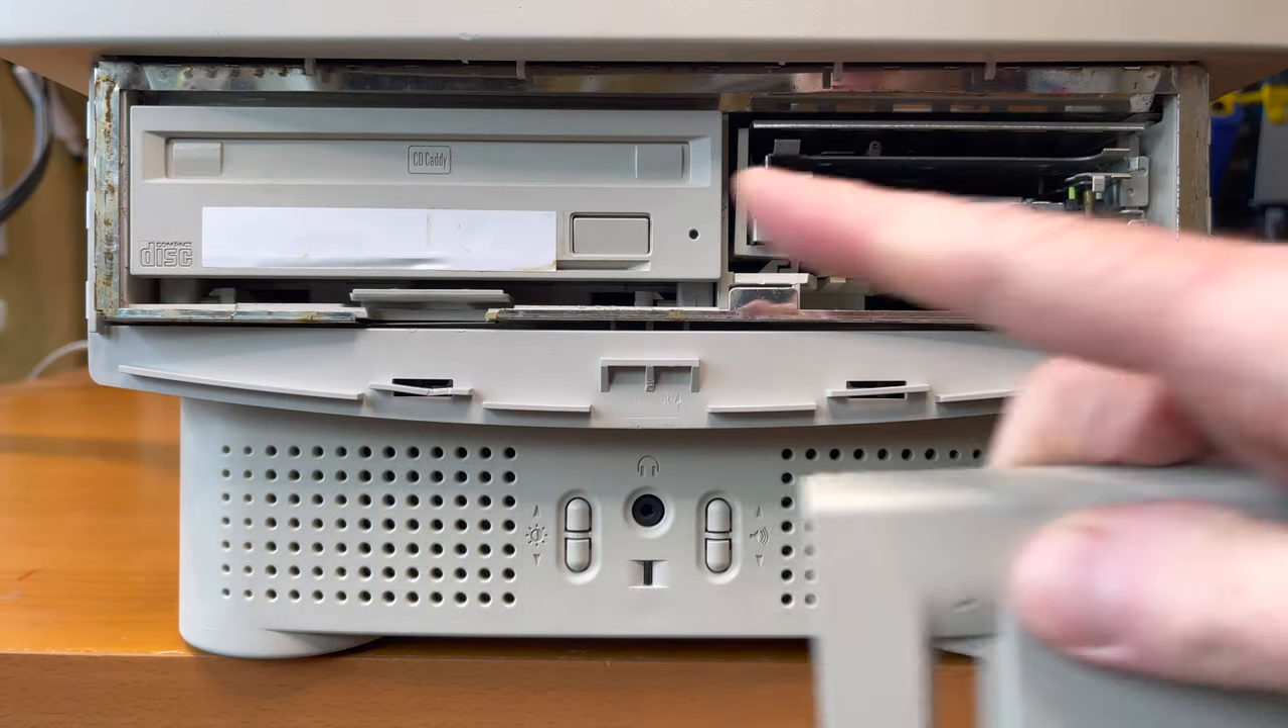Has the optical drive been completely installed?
Yes.